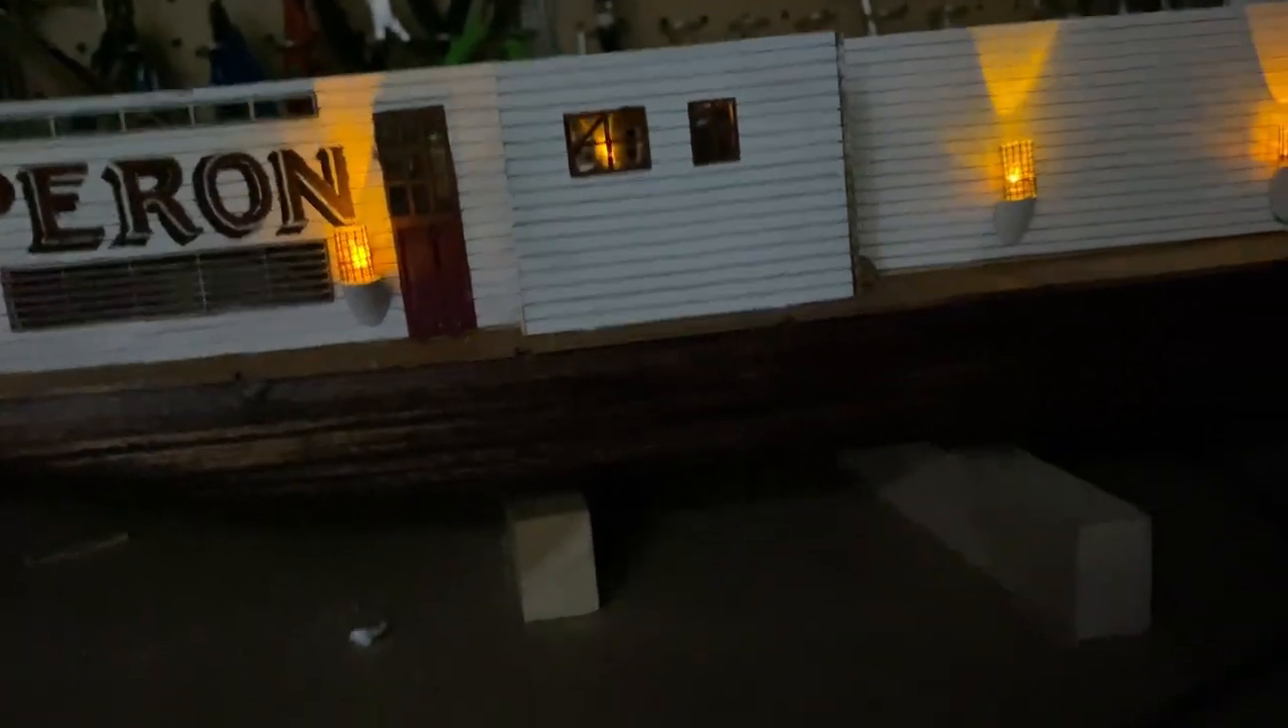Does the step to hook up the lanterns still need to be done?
No.